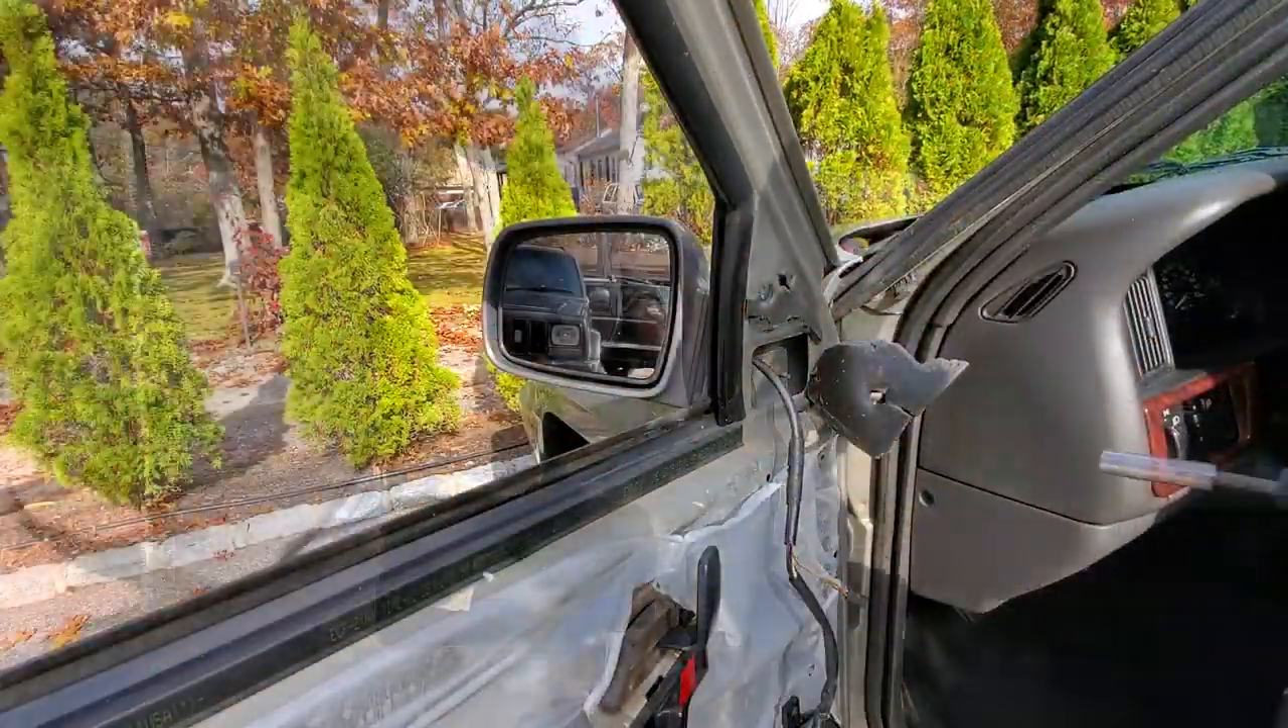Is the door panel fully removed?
Yes.